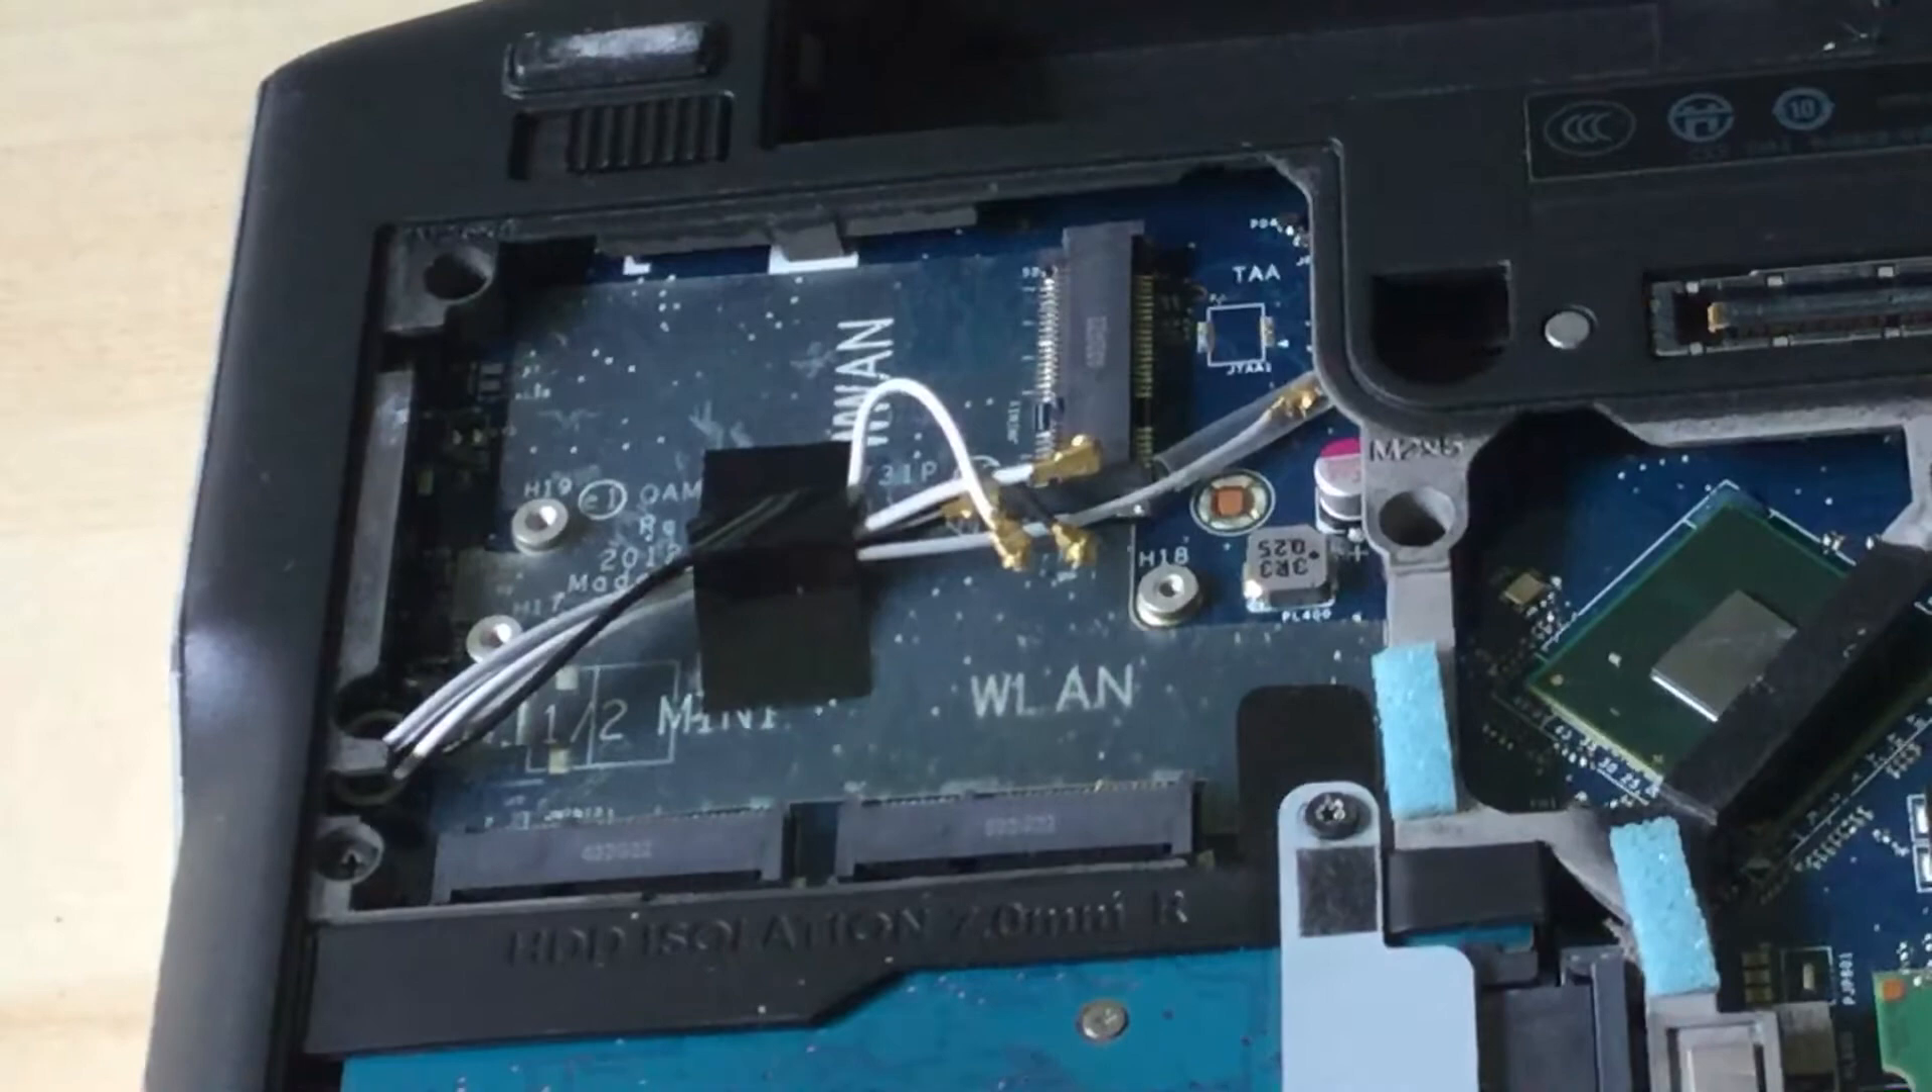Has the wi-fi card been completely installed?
No.